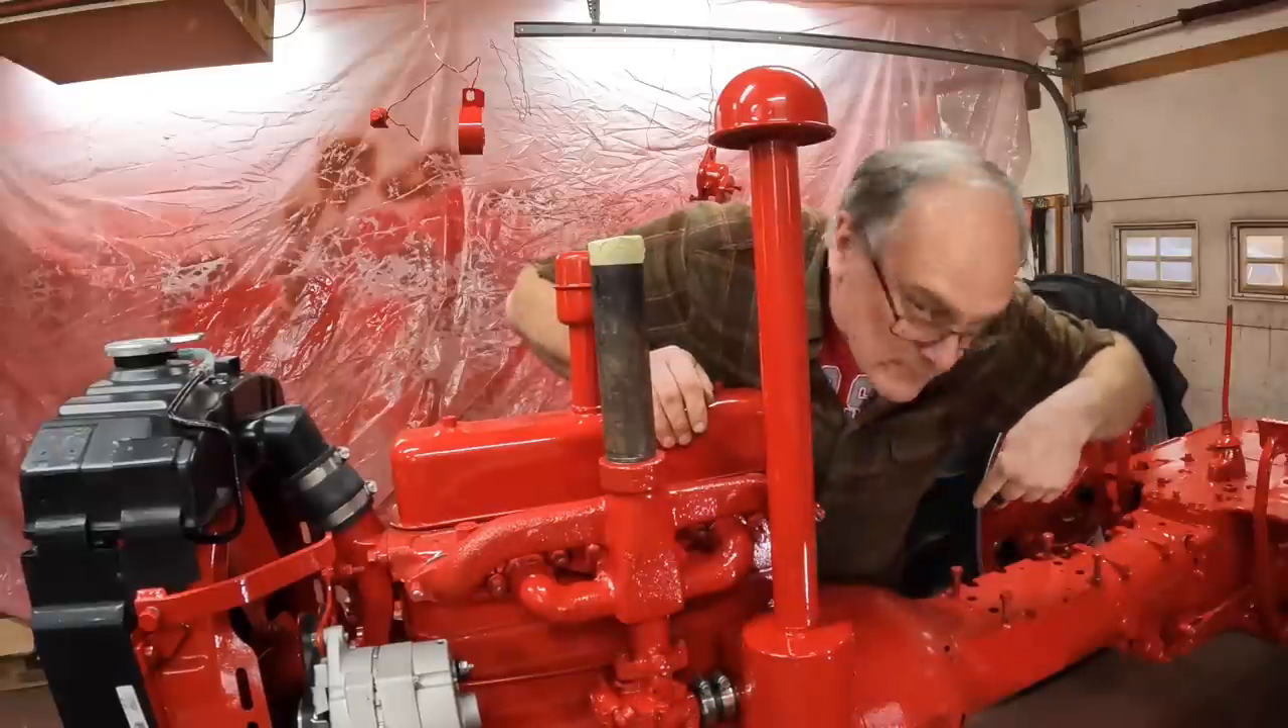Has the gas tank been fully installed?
No.